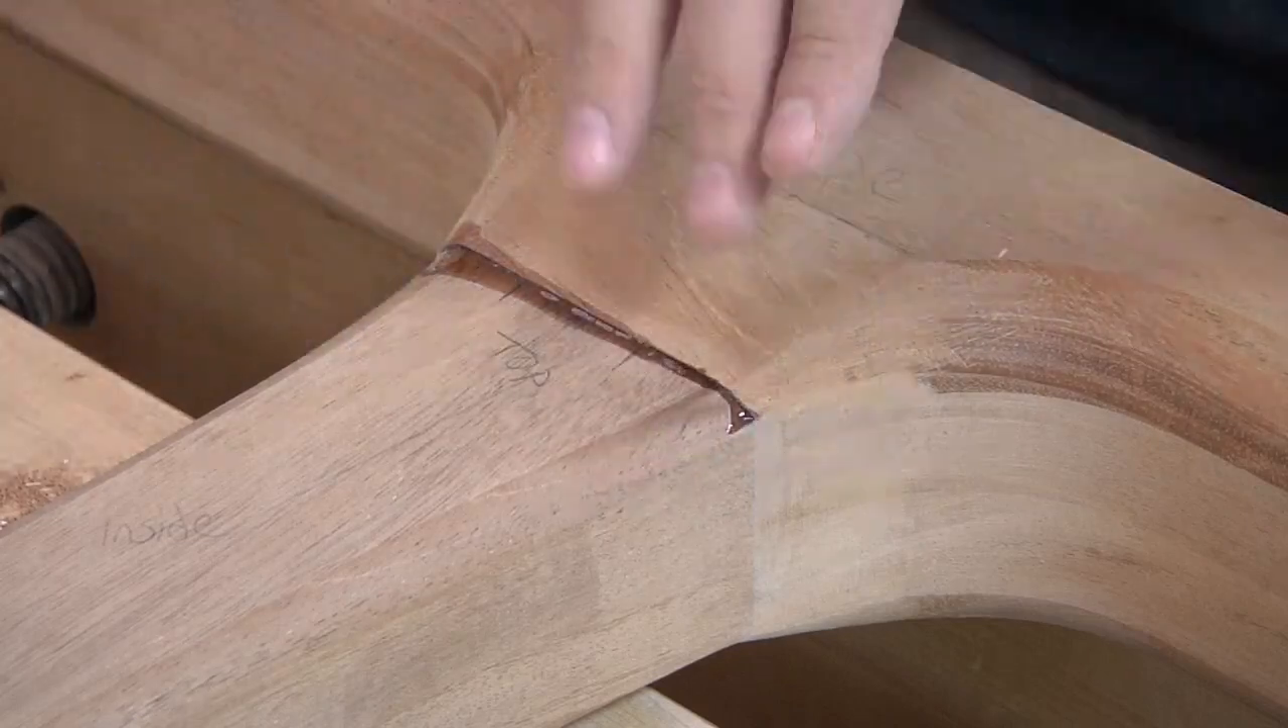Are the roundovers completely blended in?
No.